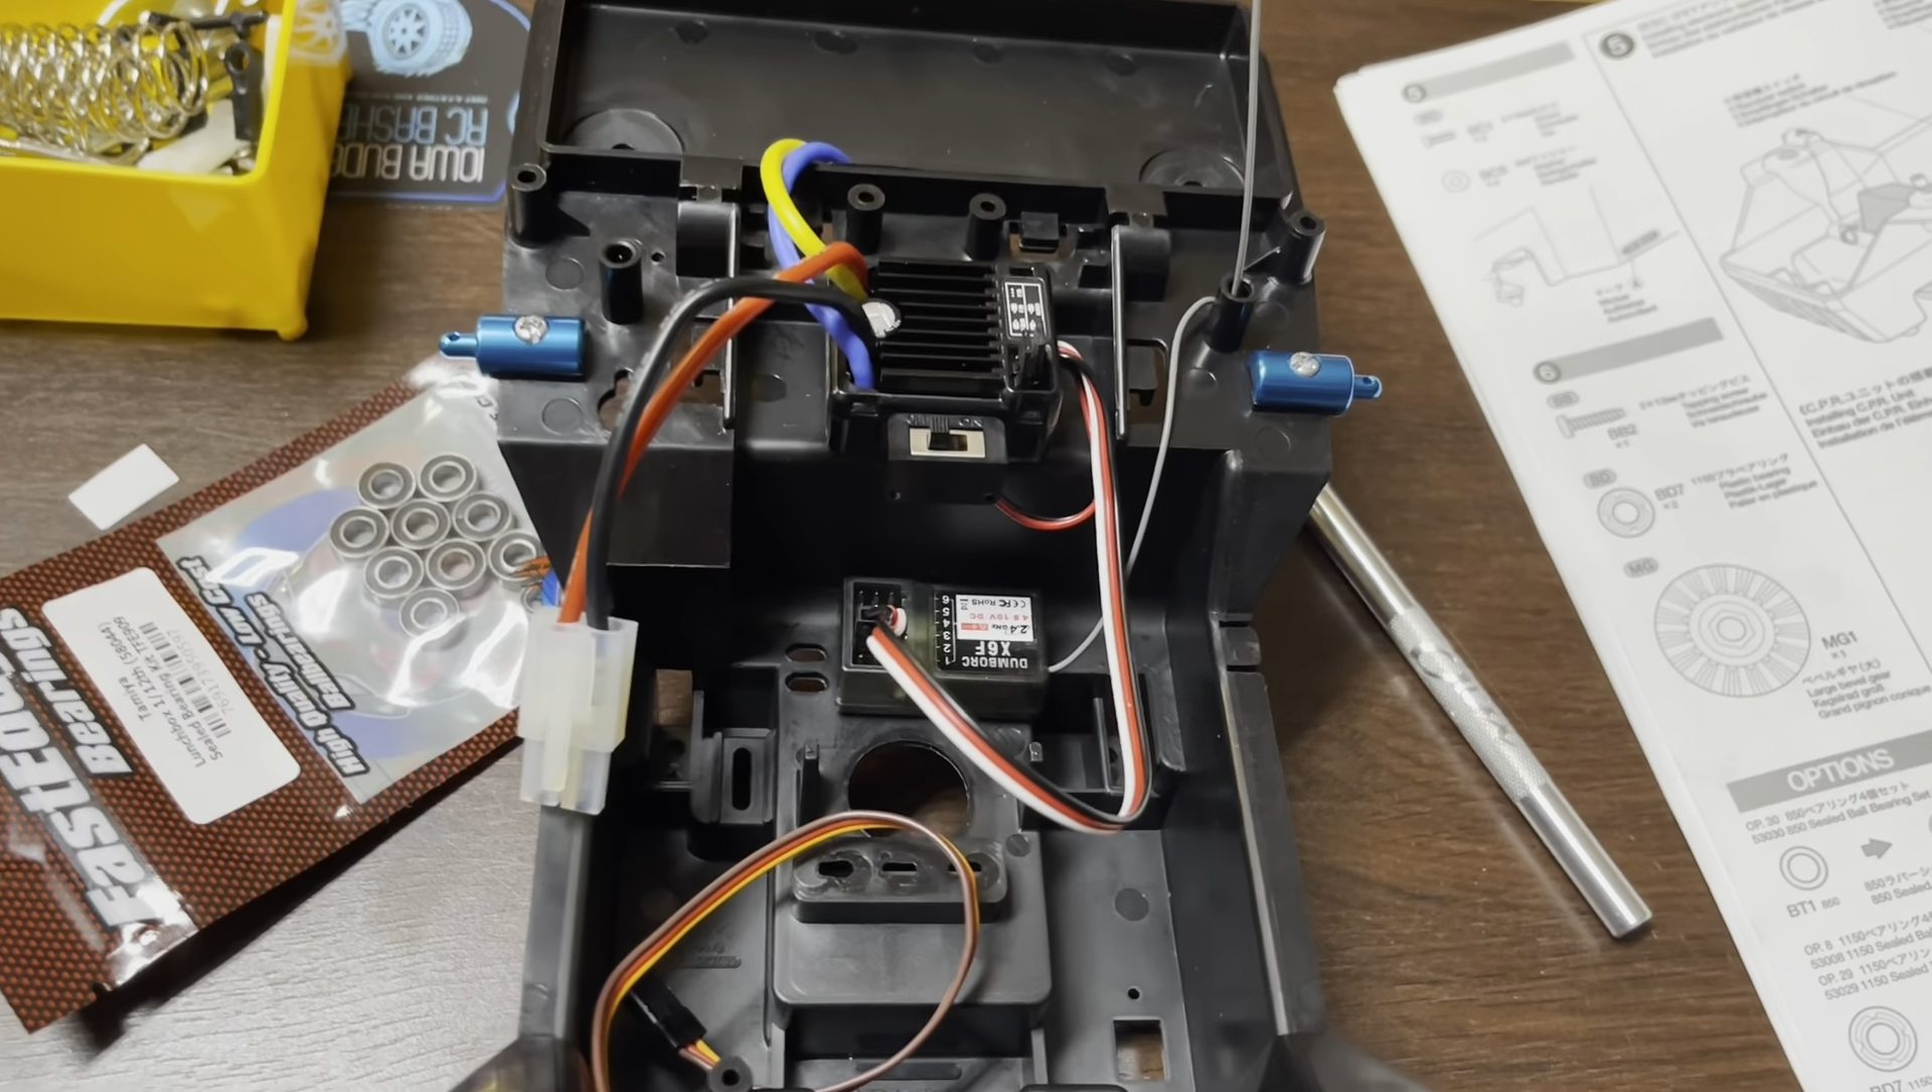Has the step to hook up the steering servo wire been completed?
No.